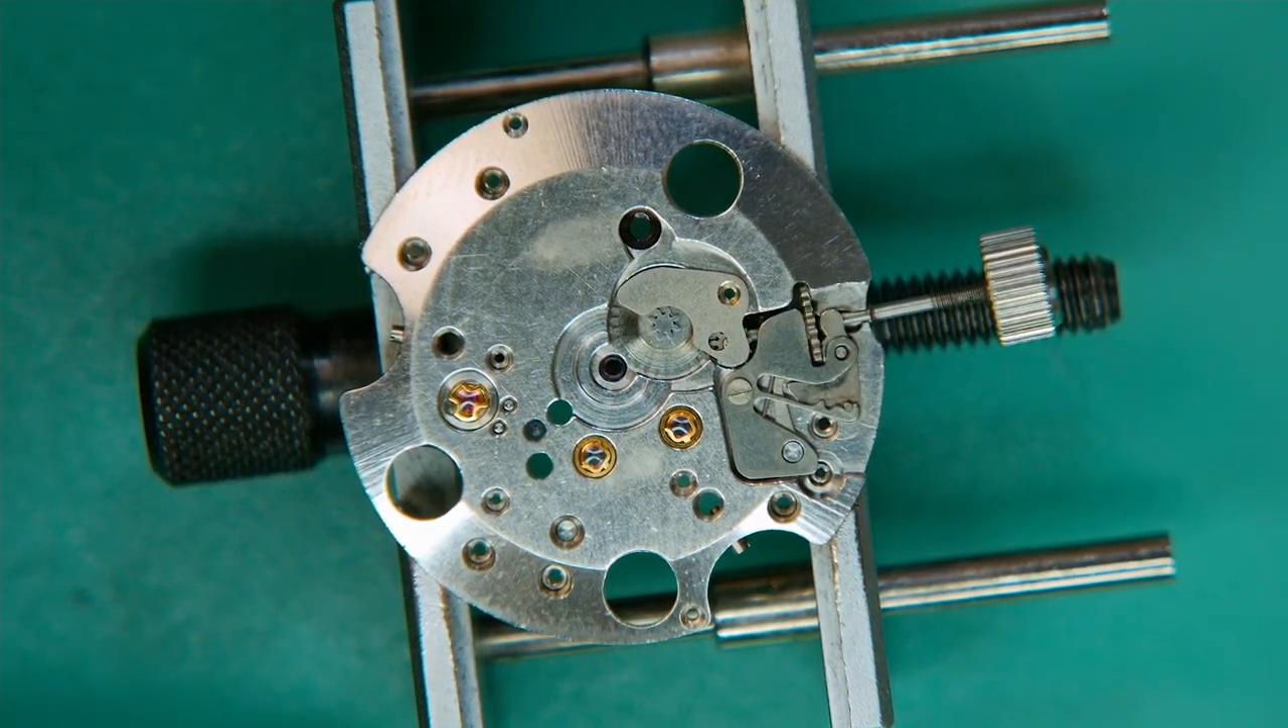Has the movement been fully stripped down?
No.